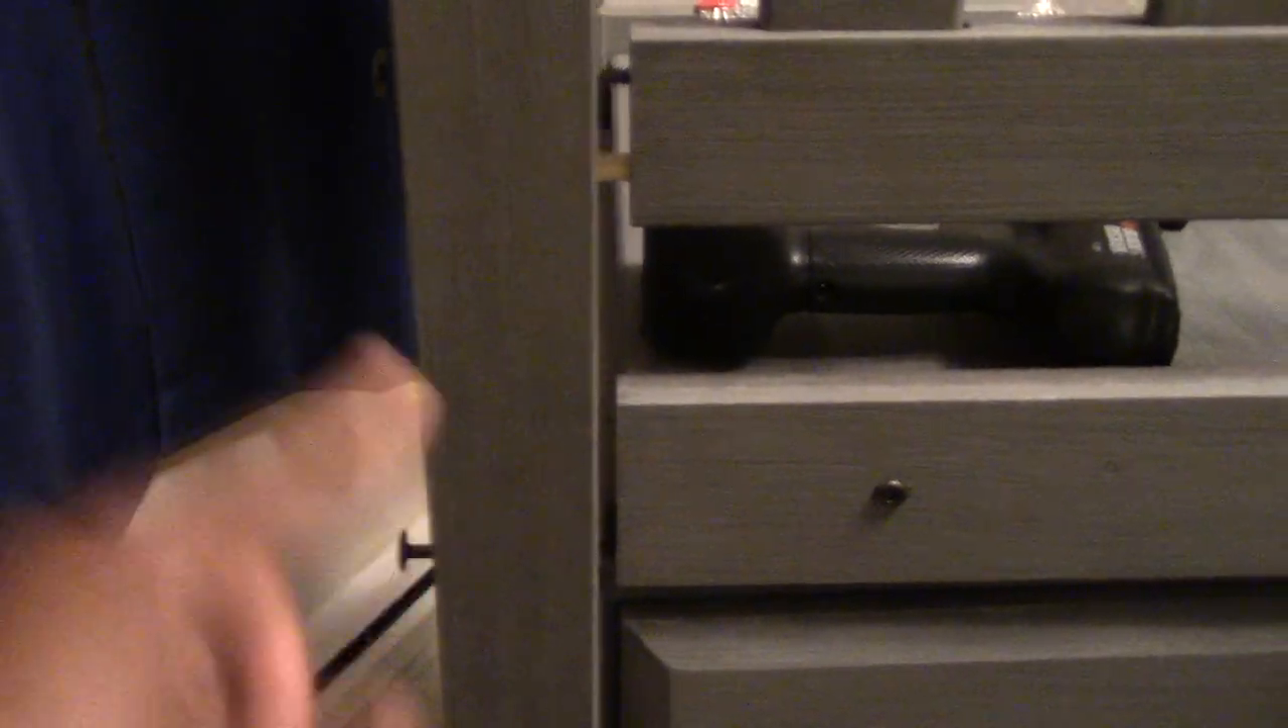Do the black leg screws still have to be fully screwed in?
Yes.